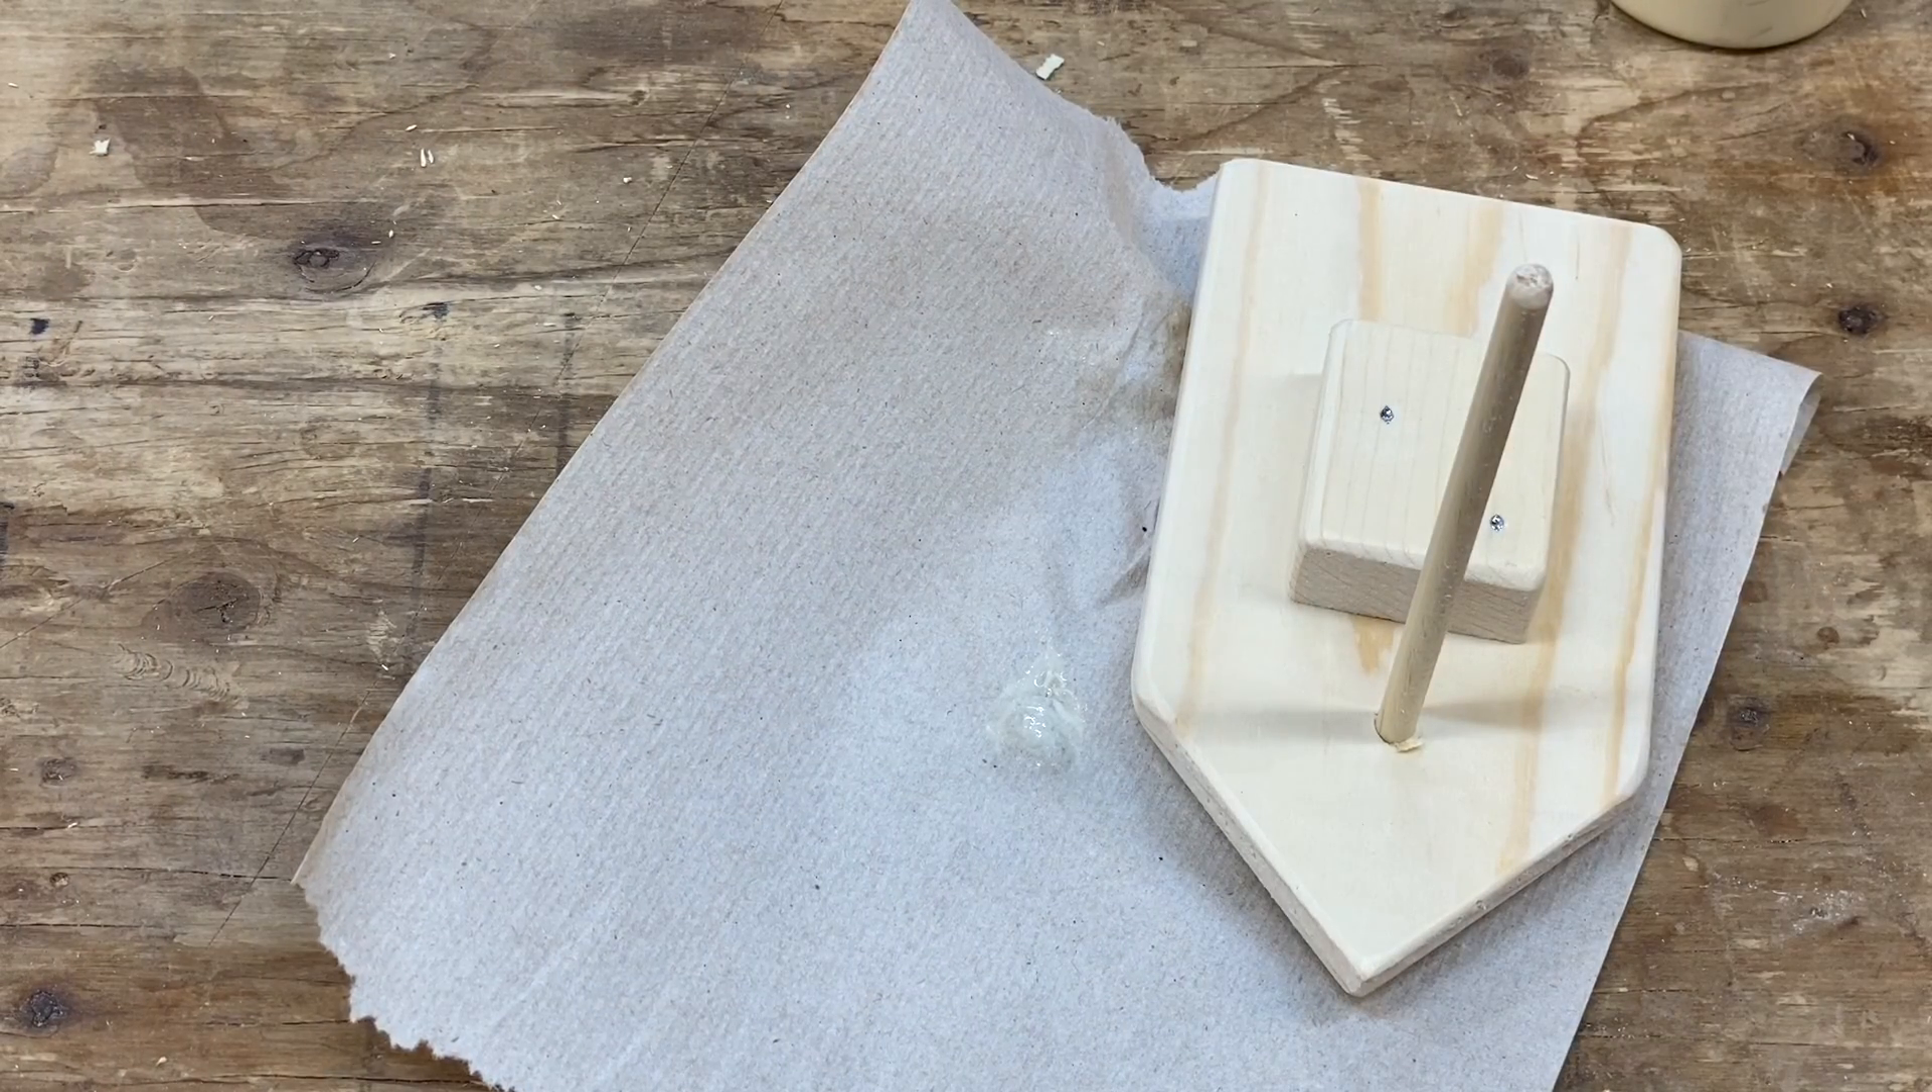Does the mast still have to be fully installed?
No.